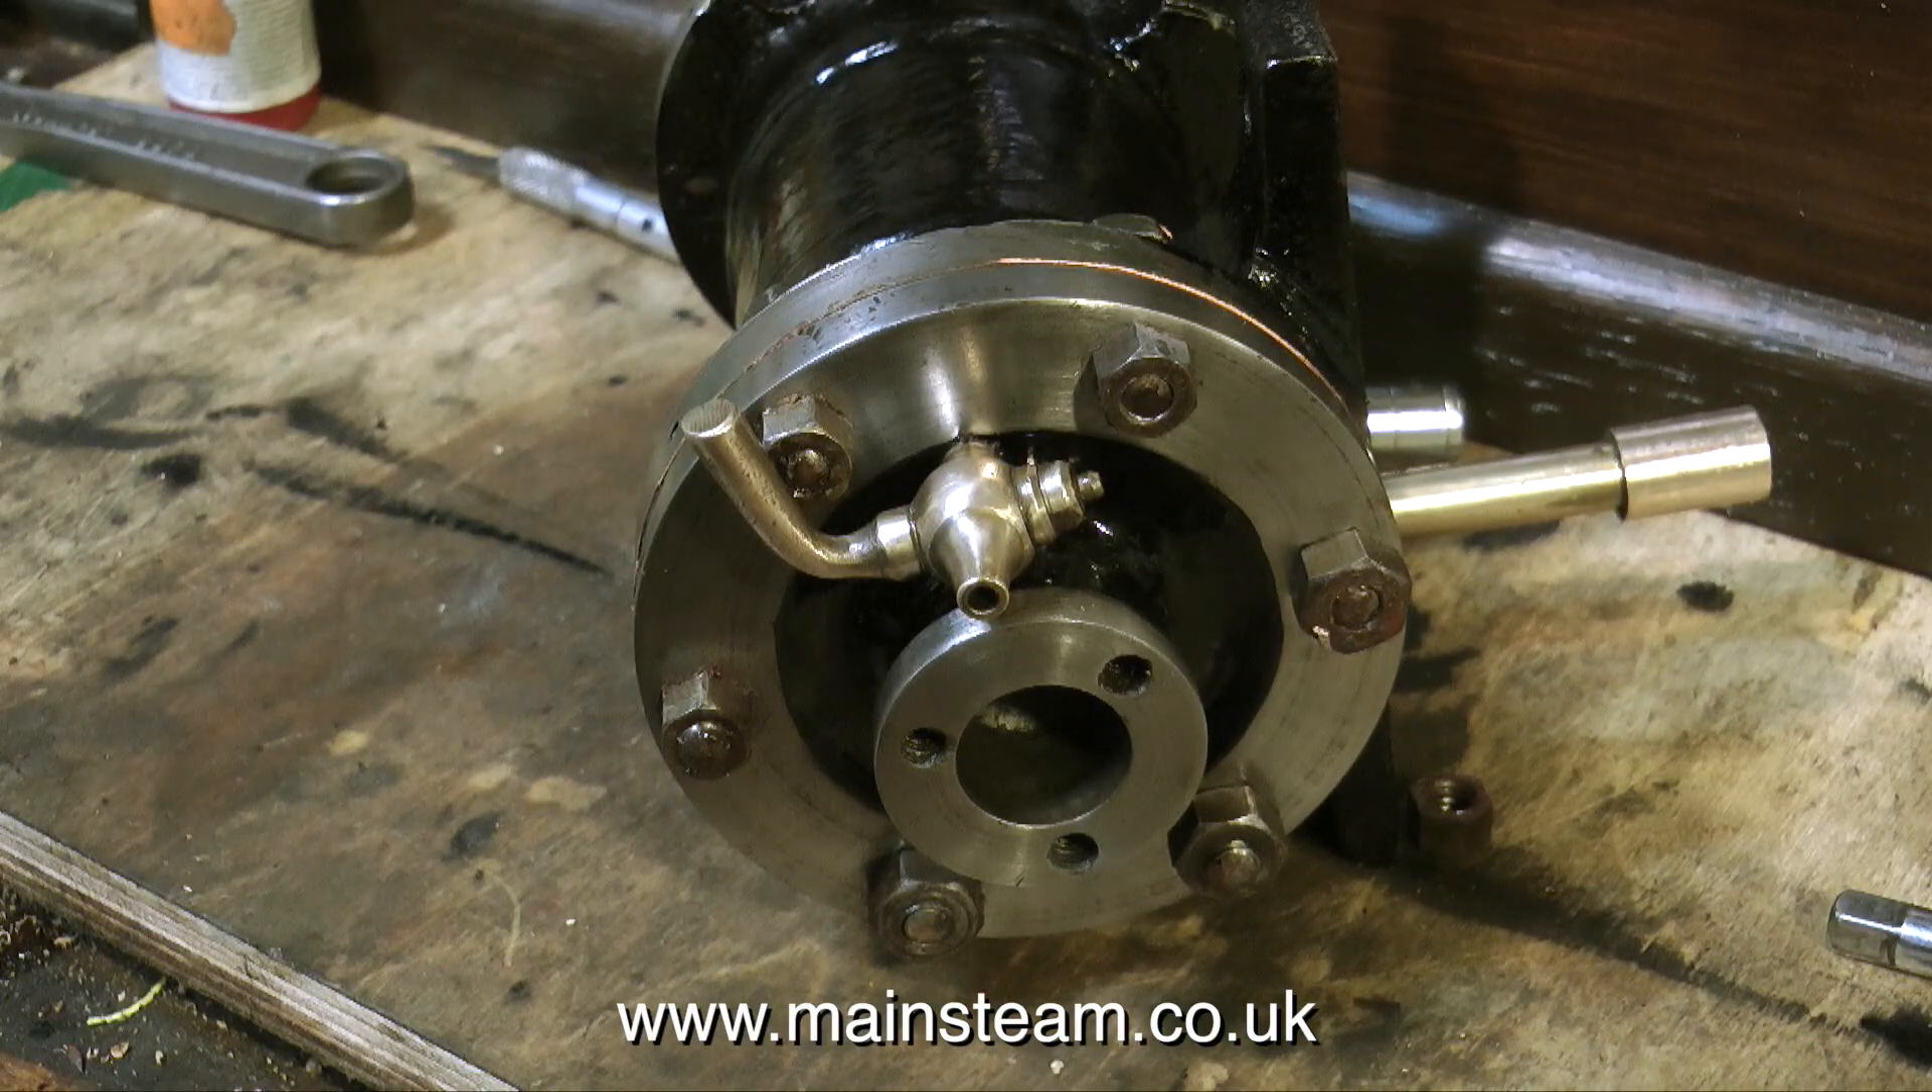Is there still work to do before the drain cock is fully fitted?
No.